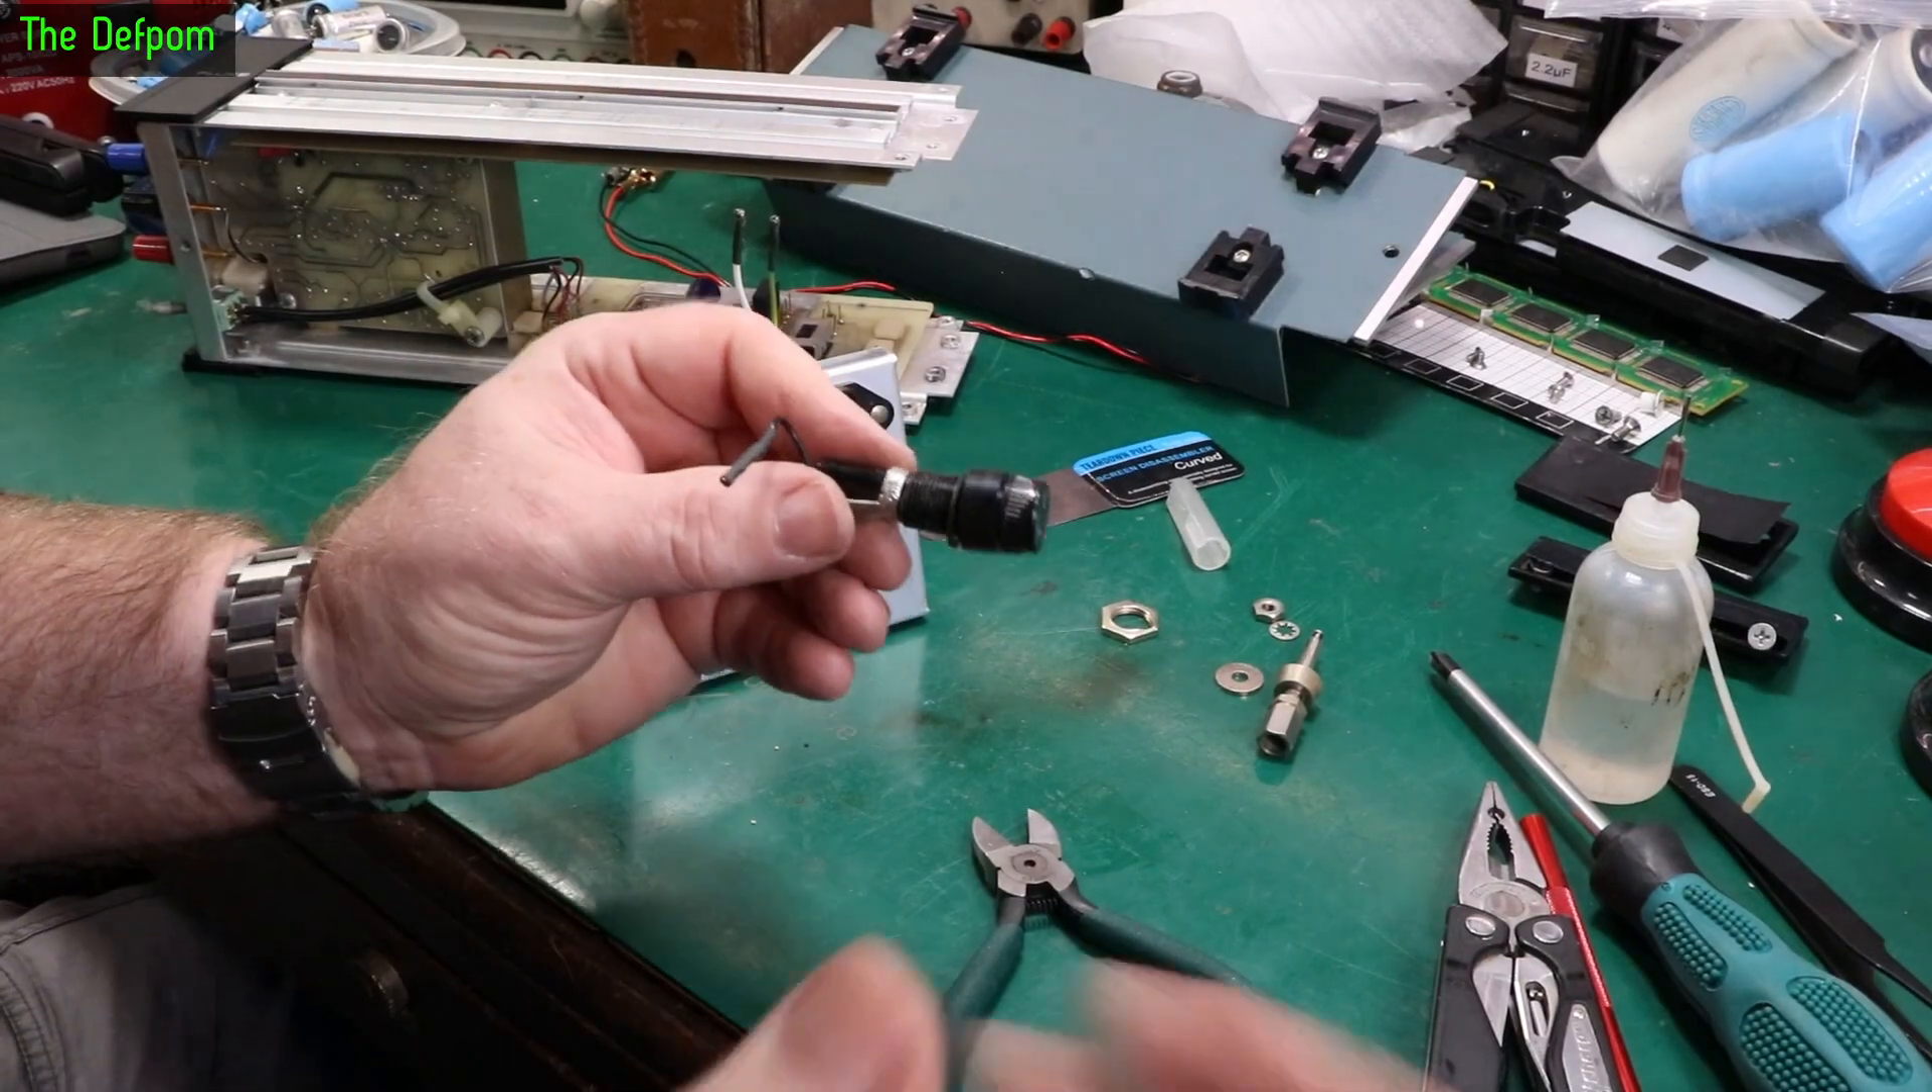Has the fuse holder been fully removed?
Yes.